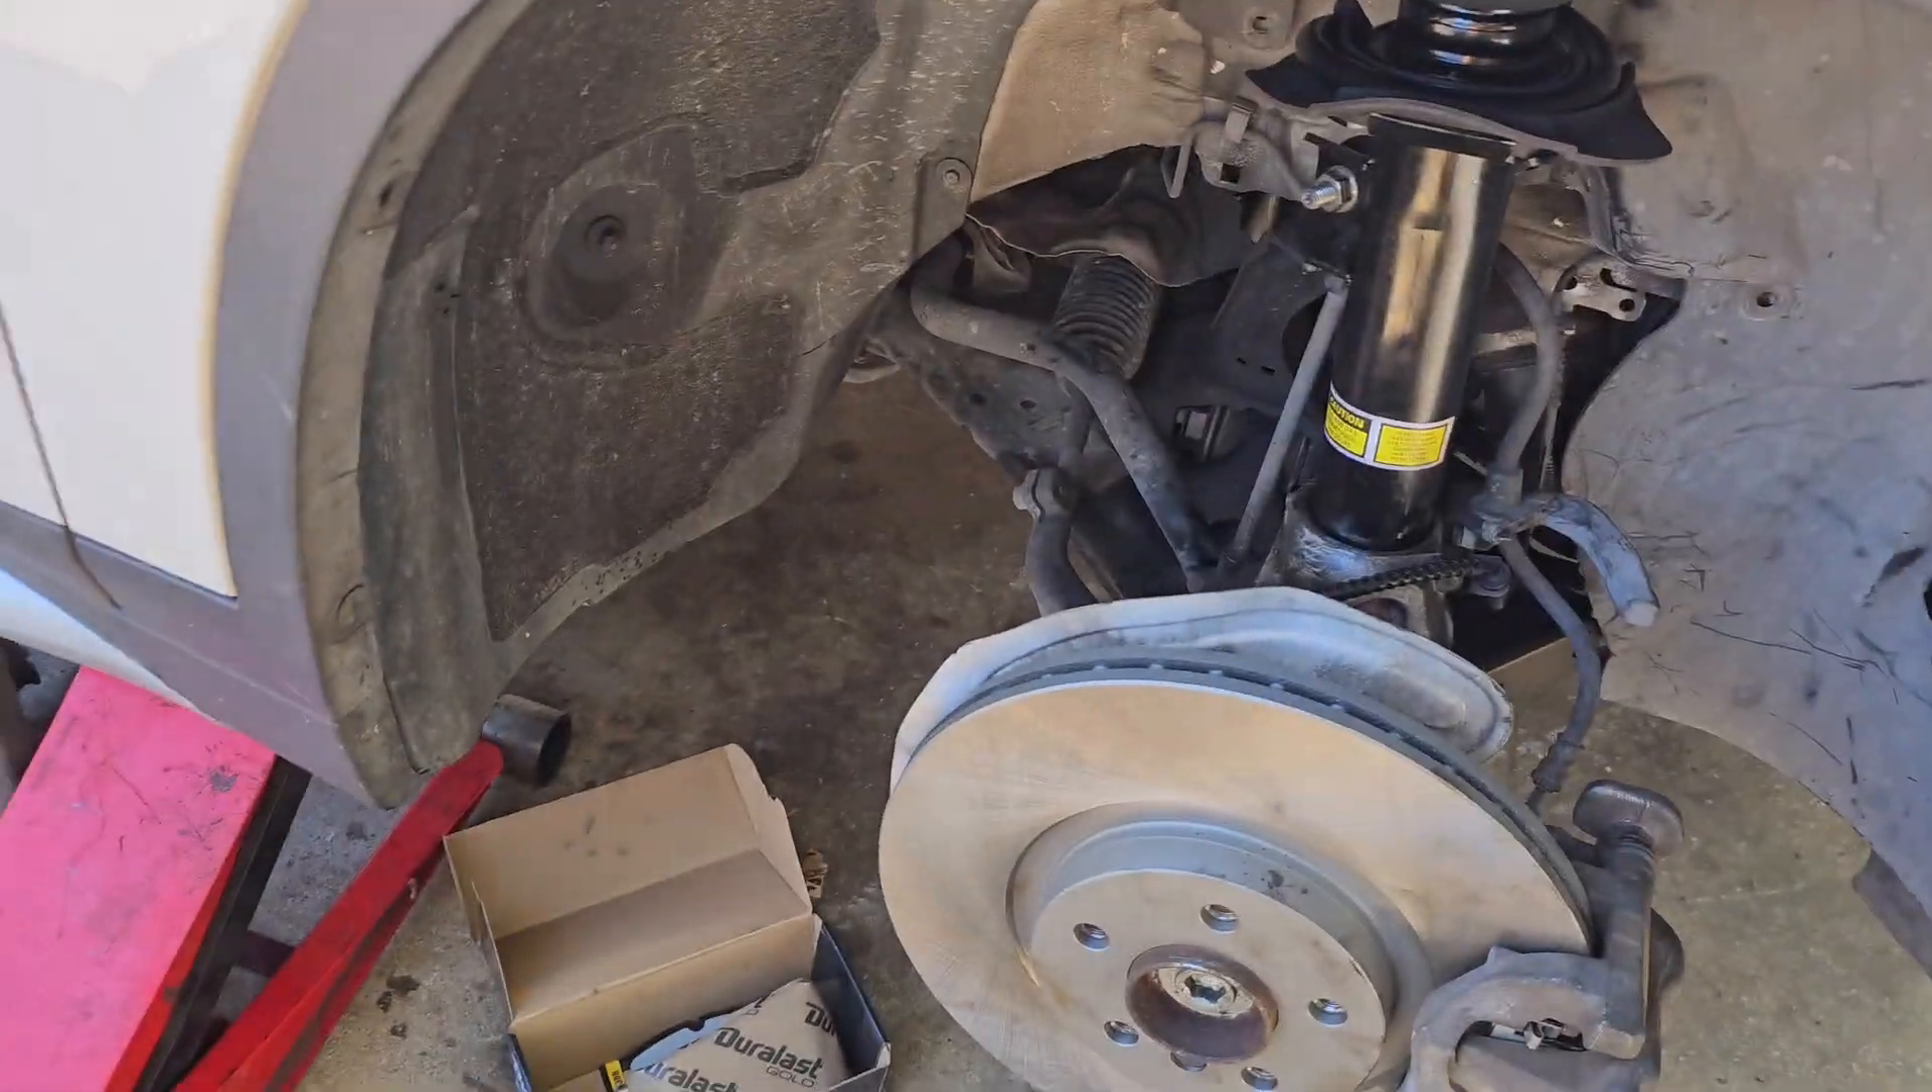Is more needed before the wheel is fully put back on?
Yes.